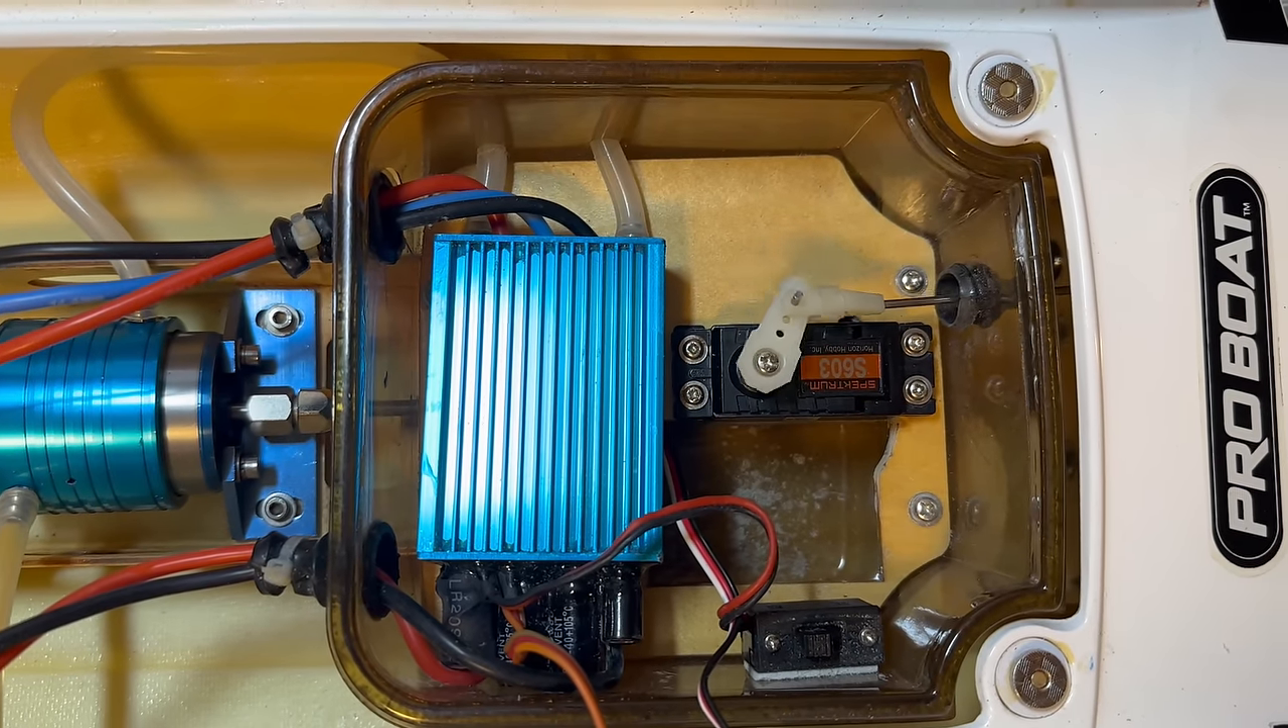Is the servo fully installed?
Yes.